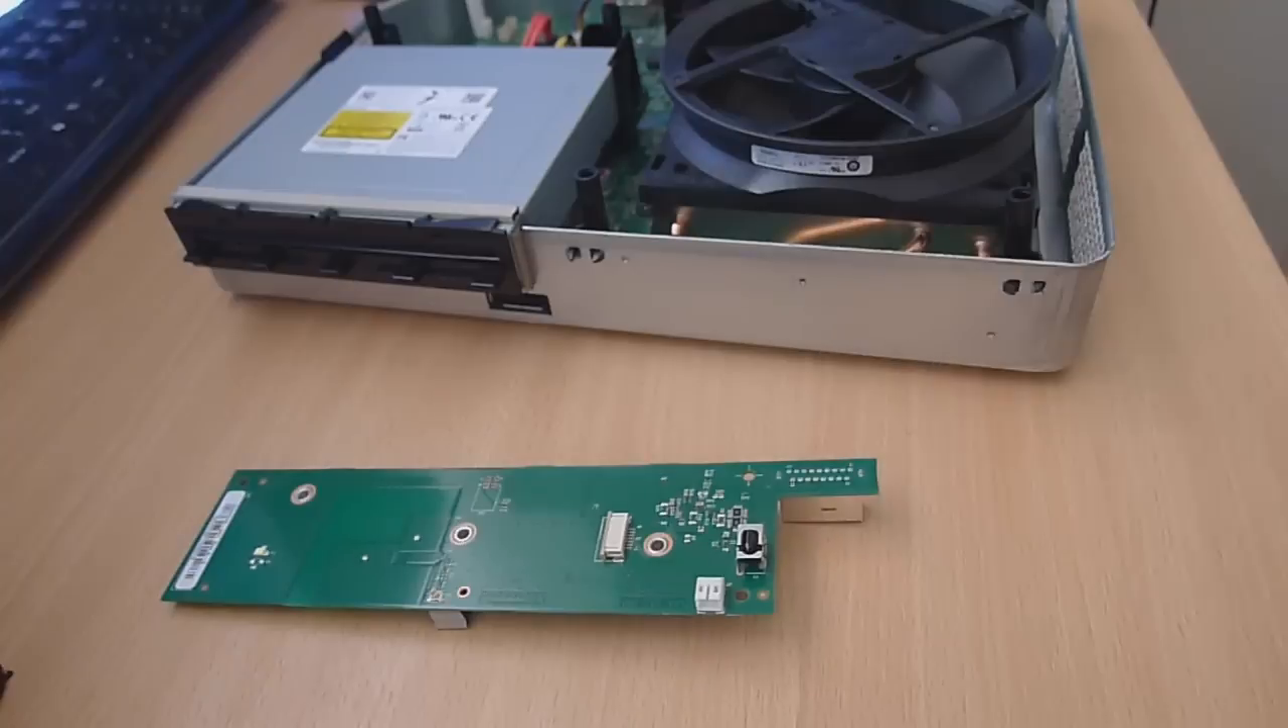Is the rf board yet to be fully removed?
No.